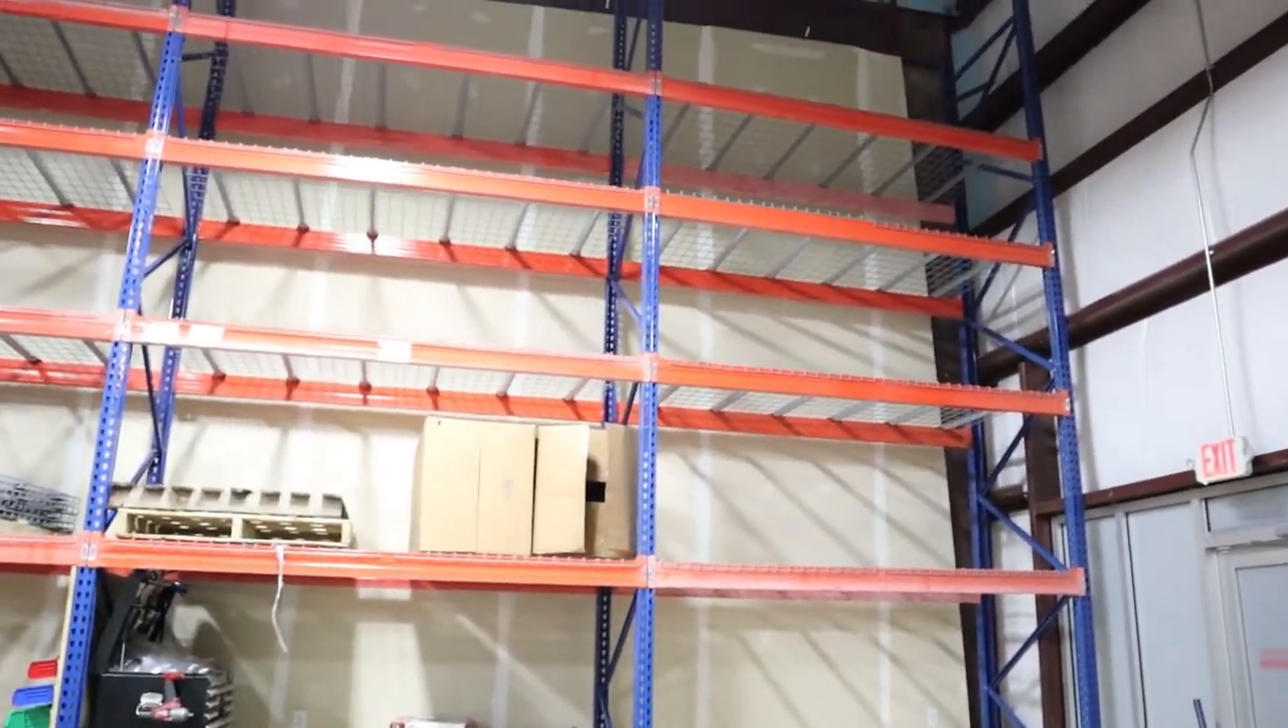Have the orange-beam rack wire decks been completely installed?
Yes.